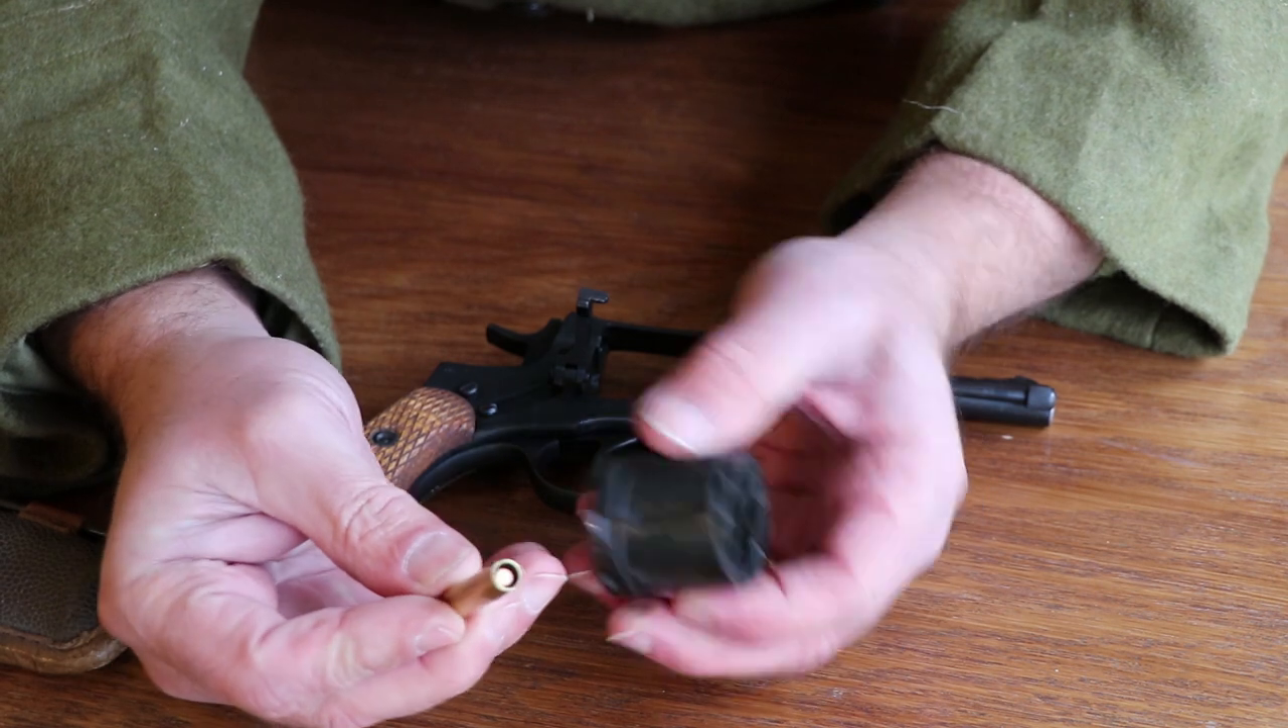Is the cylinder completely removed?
Yes.